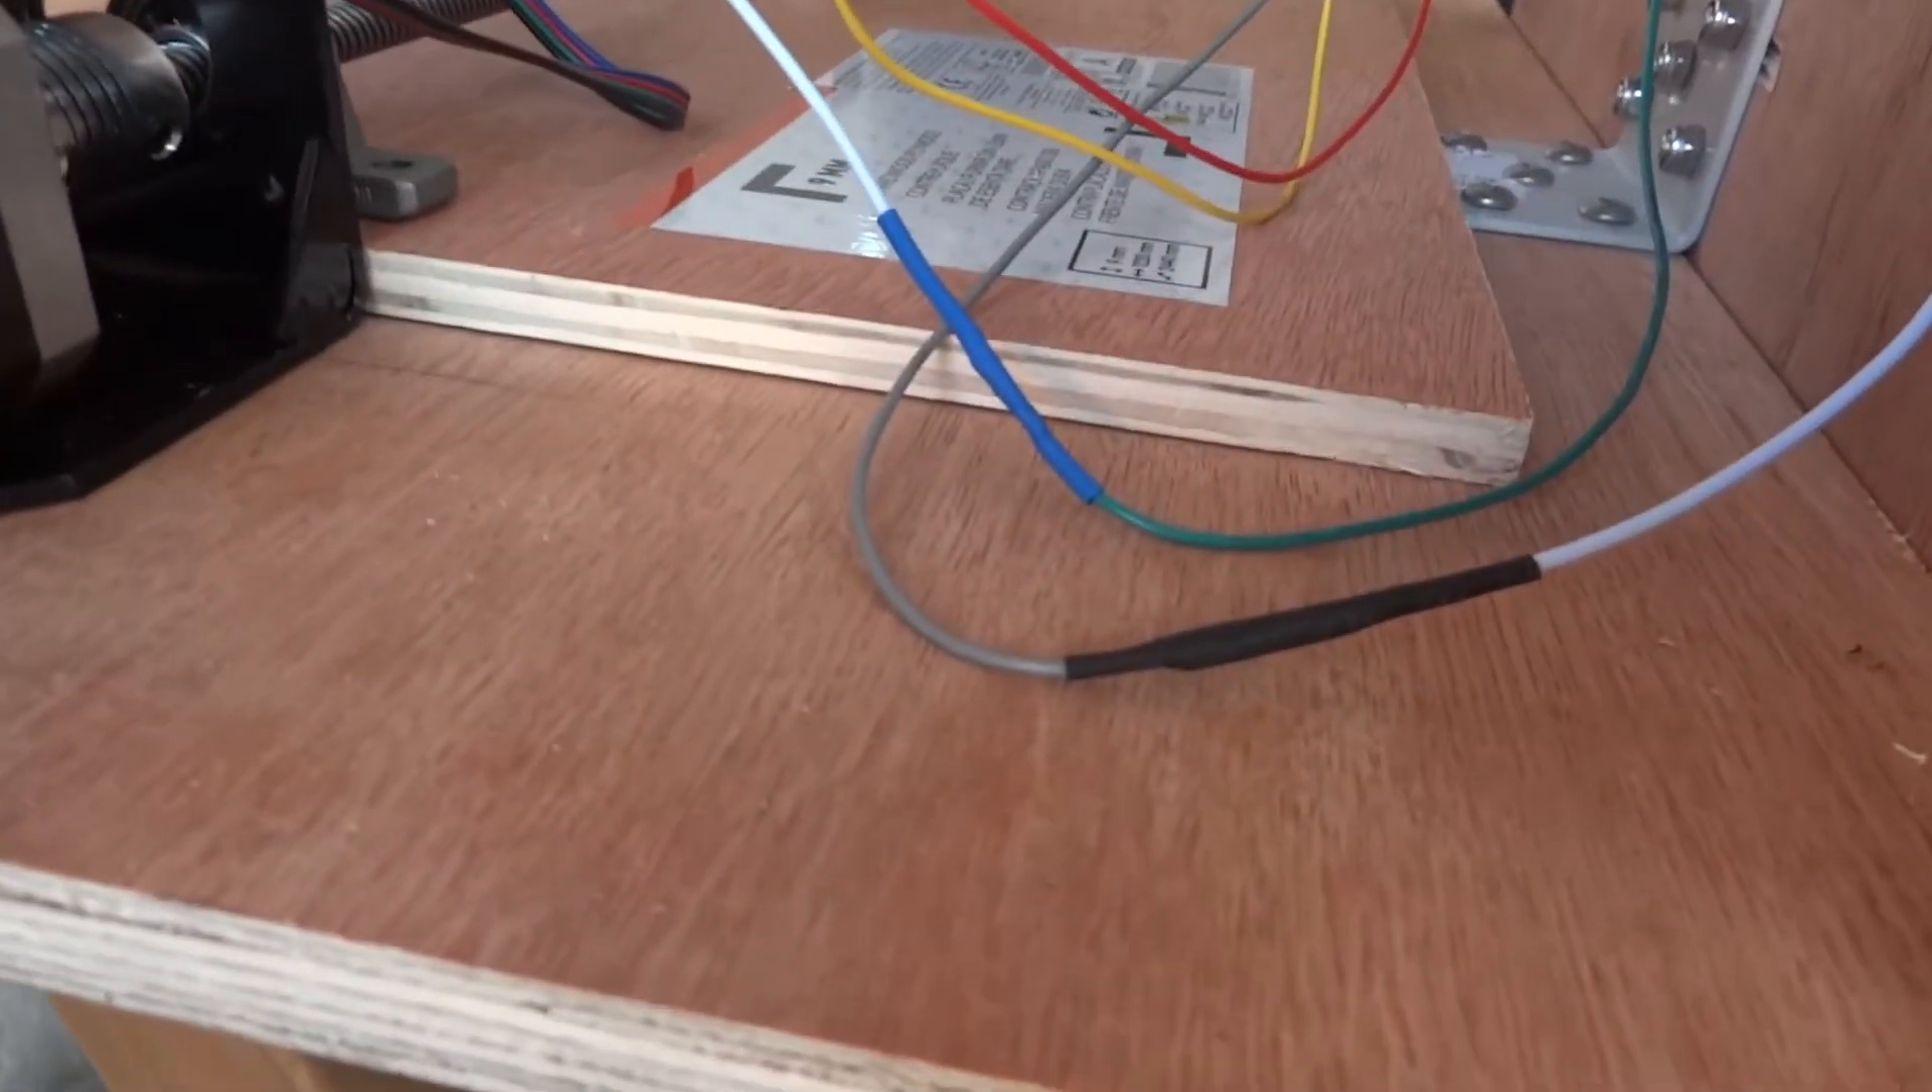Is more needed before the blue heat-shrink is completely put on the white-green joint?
No.